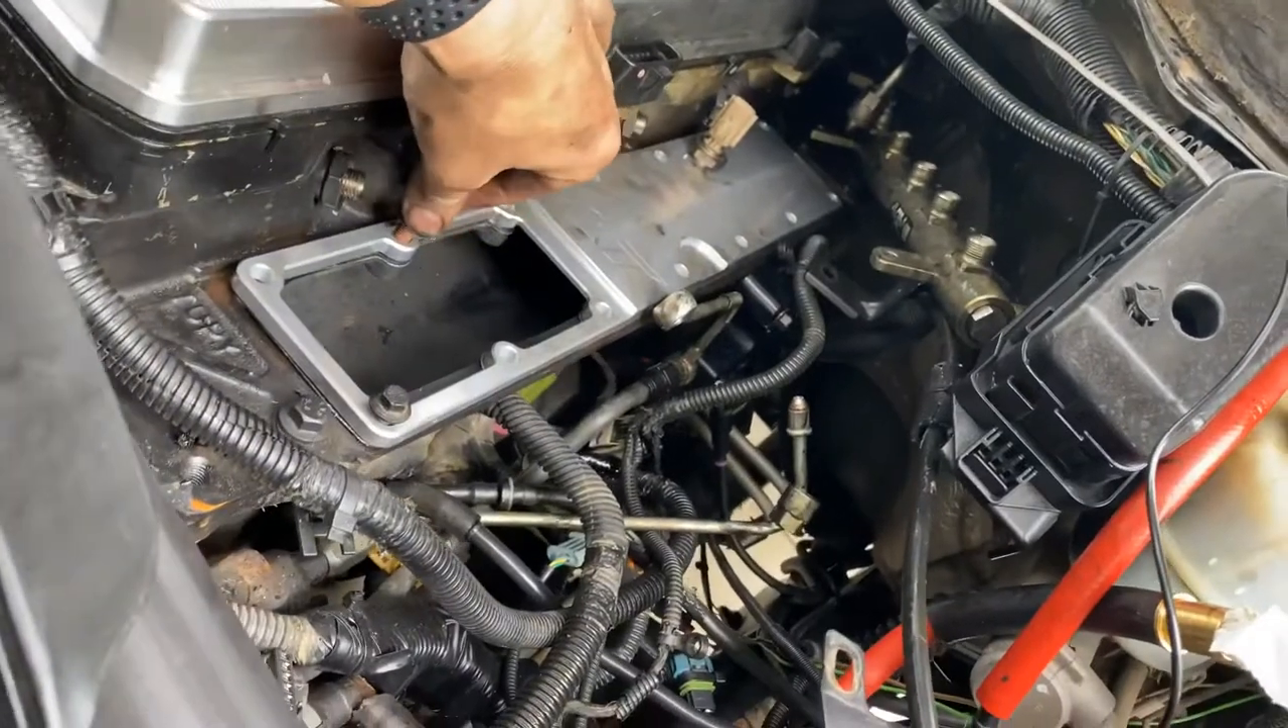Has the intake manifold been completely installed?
No.